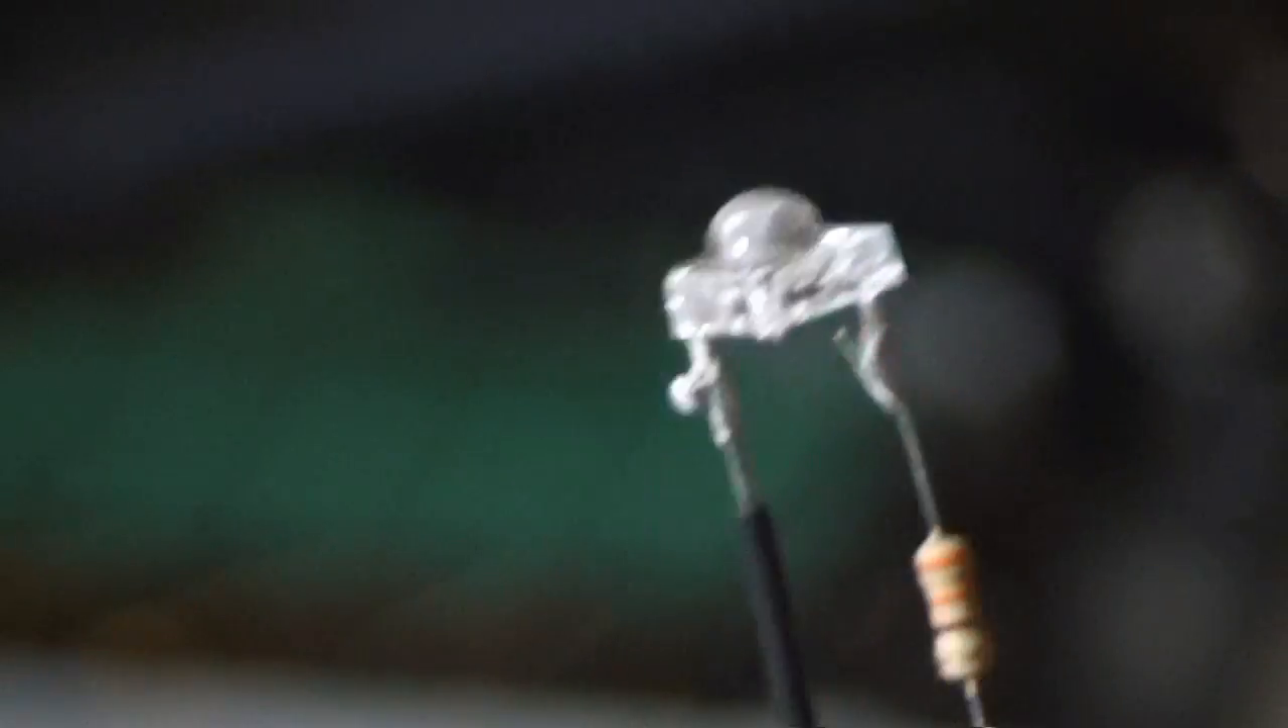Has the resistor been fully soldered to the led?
Yes.